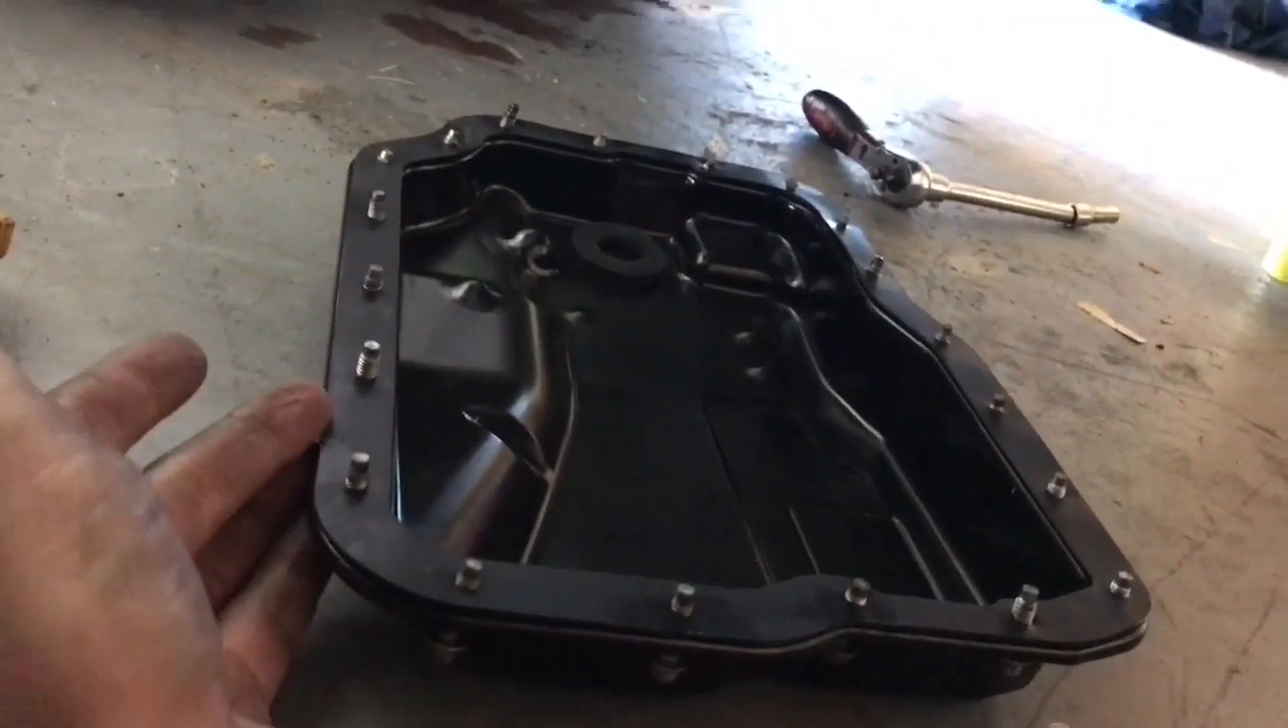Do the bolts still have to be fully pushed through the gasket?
No.